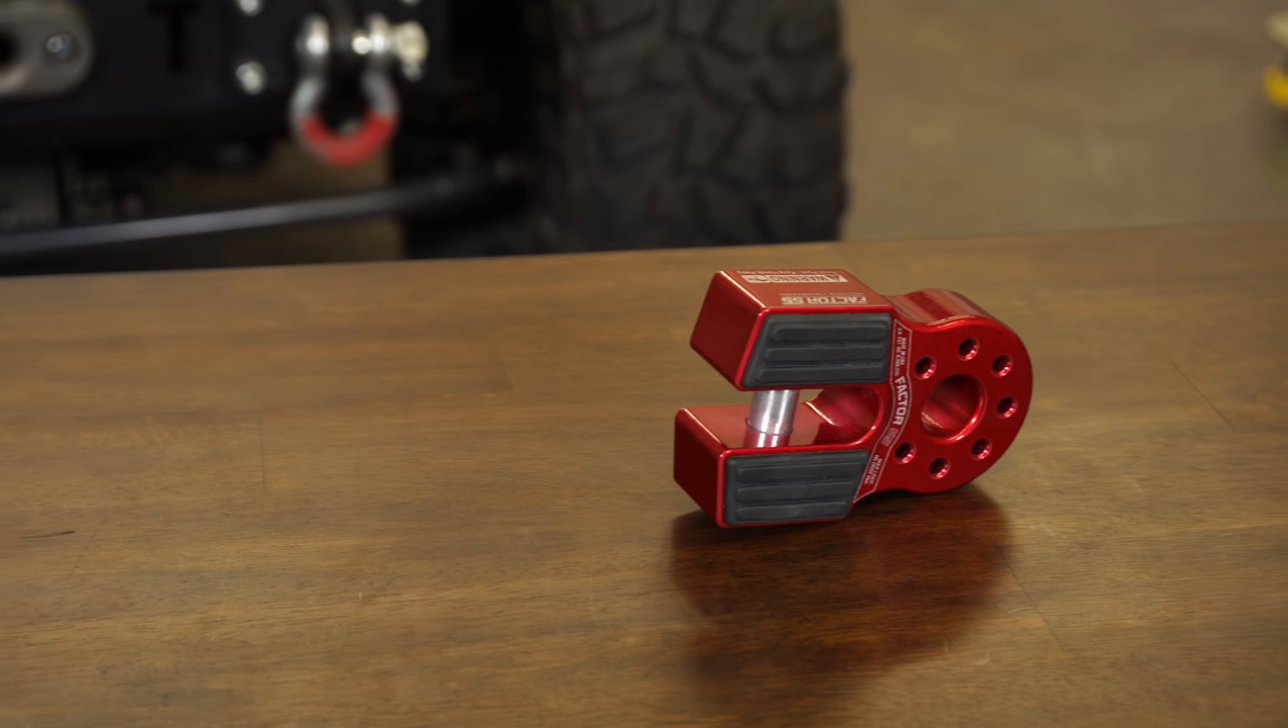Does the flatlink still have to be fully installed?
Yes.